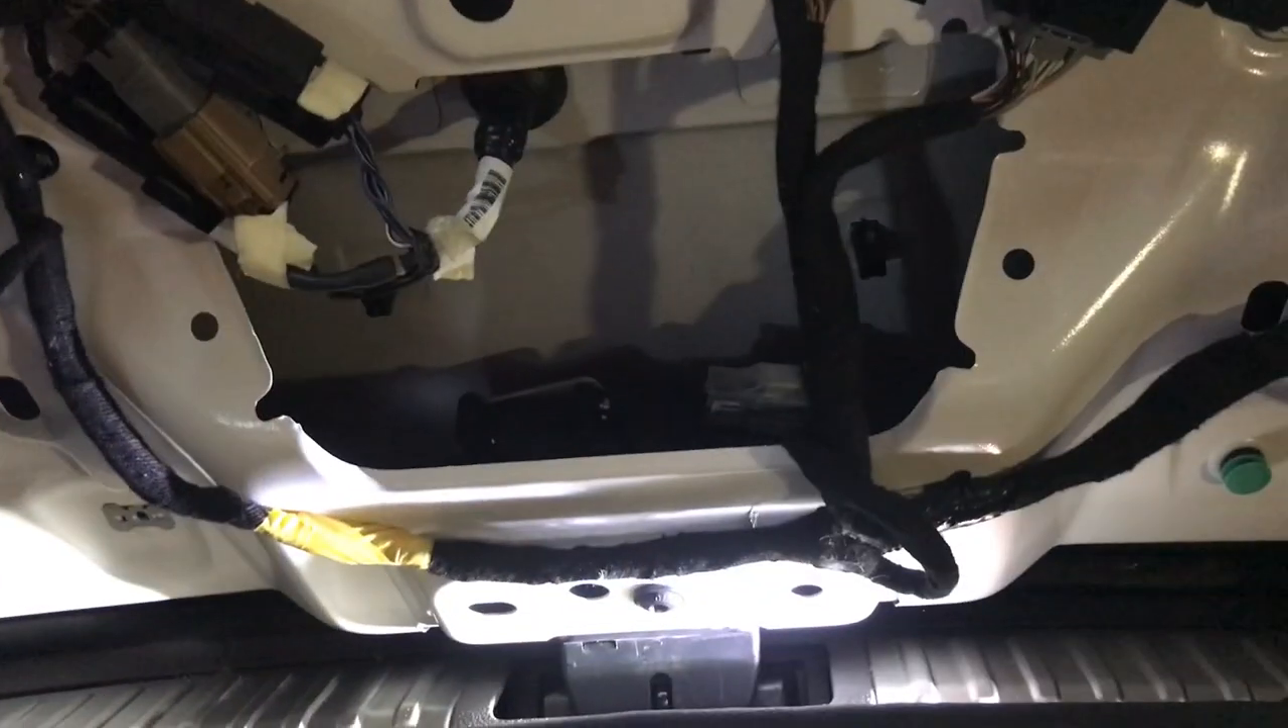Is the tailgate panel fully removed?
Yes.